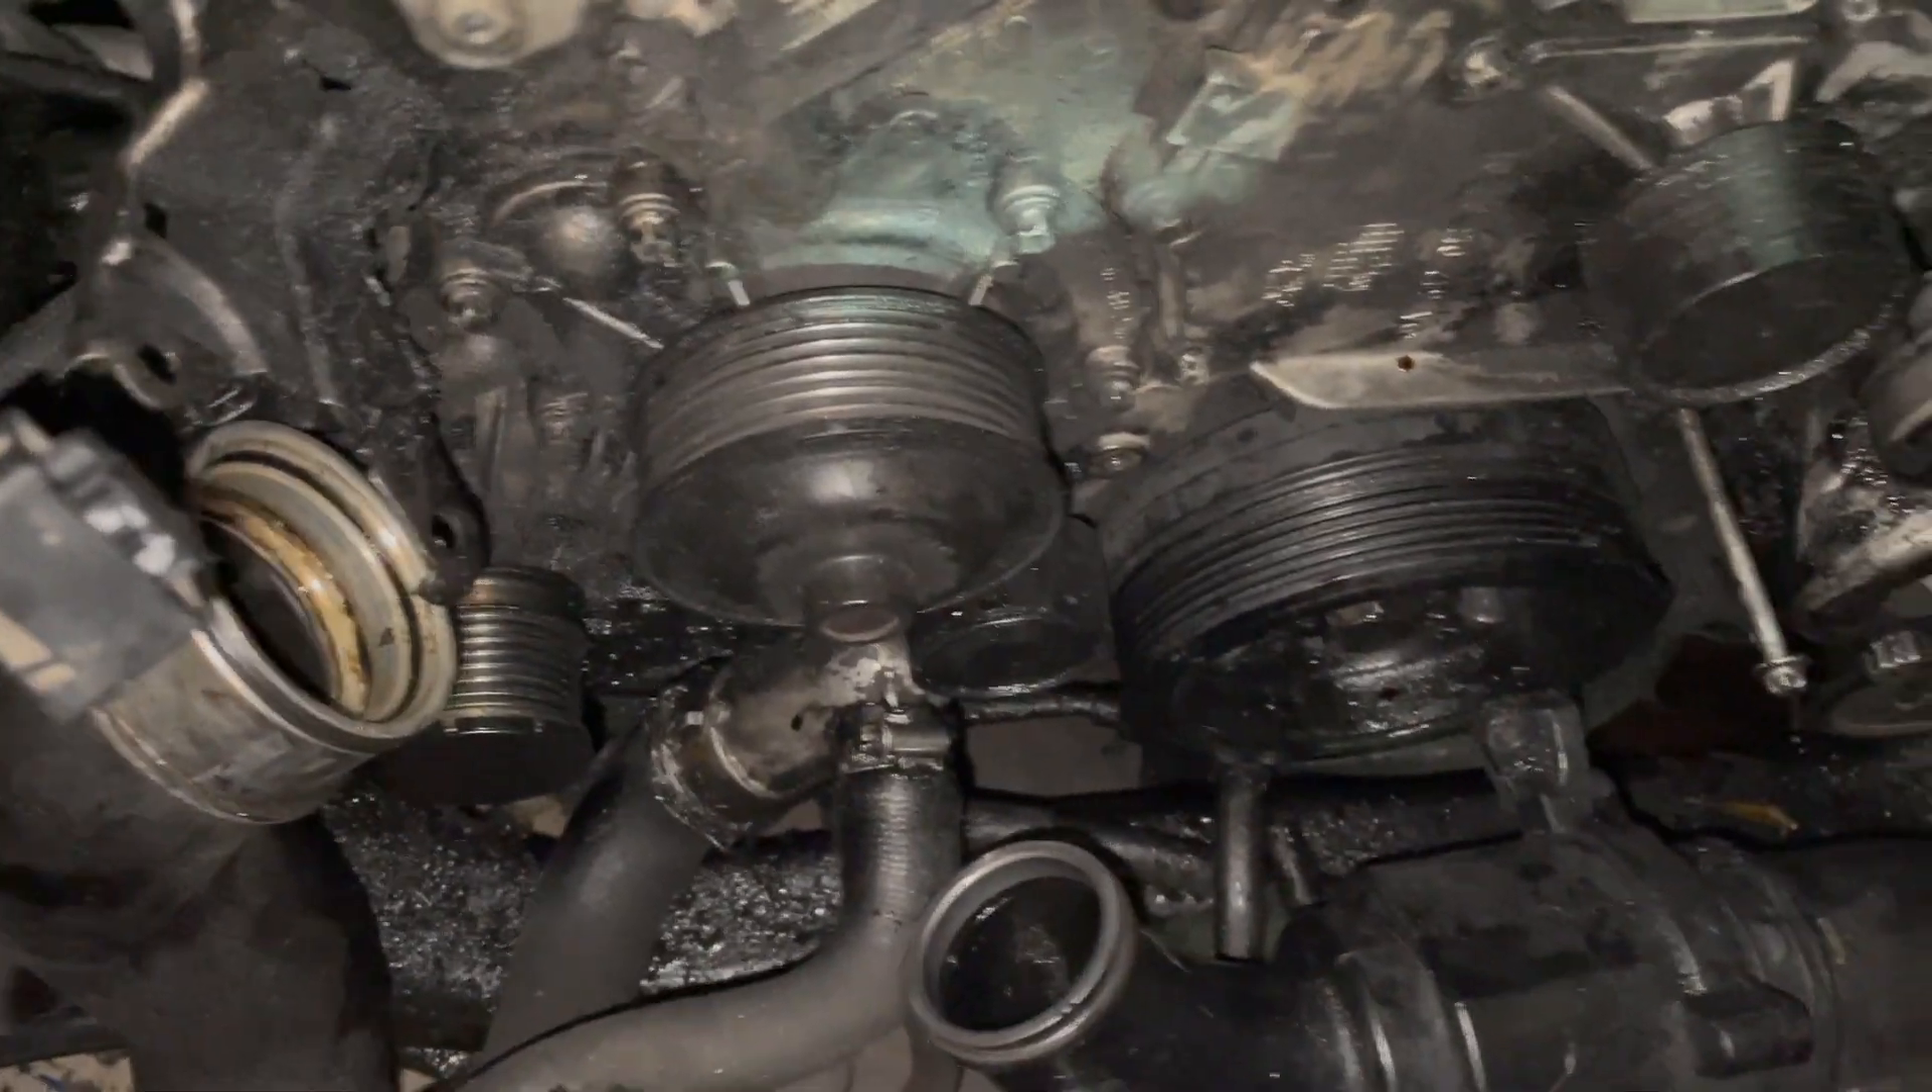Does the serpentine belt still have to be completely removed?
No.